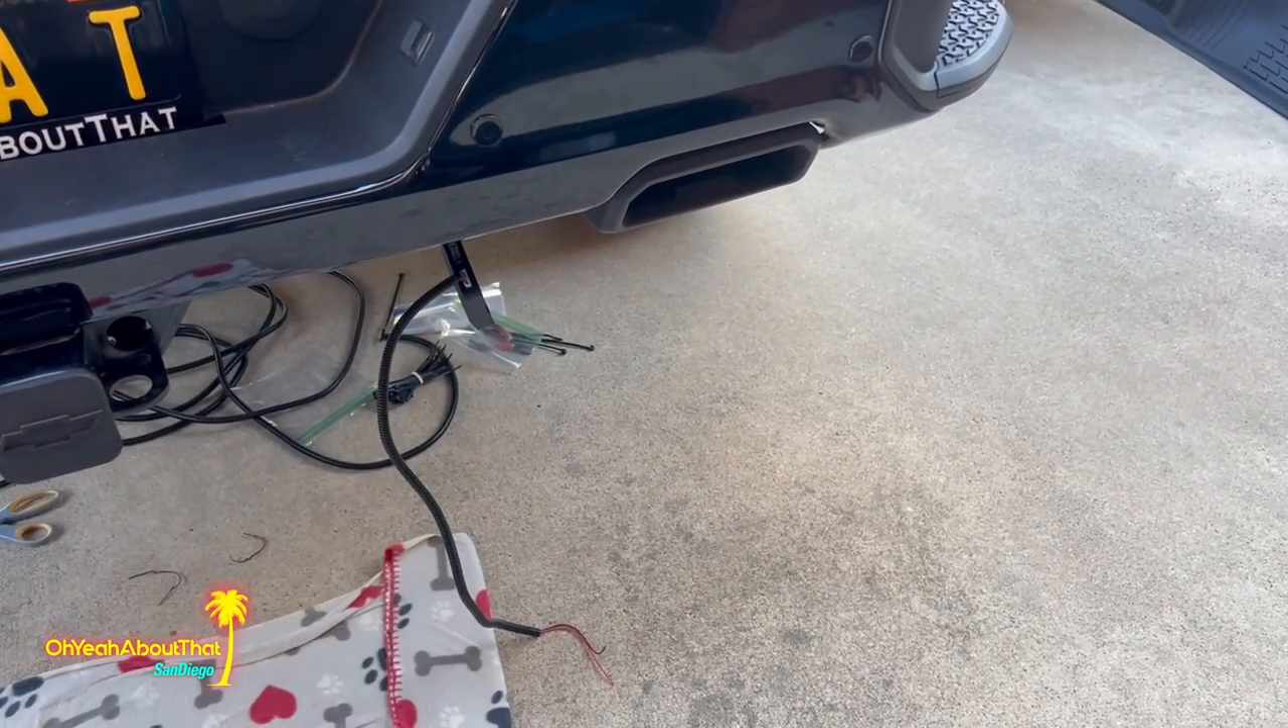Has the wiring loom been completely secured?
No.